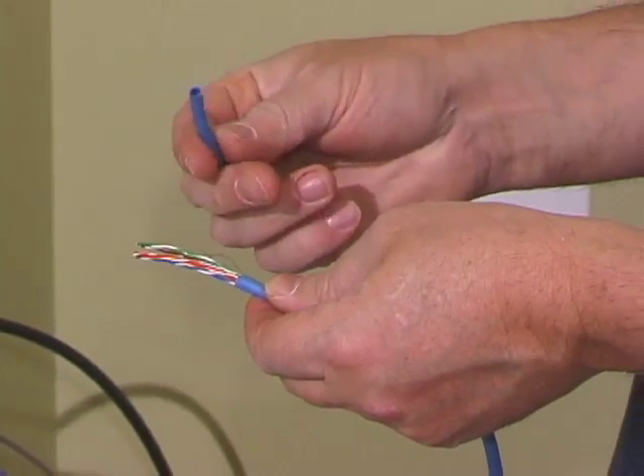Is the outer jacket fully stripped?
Yes.